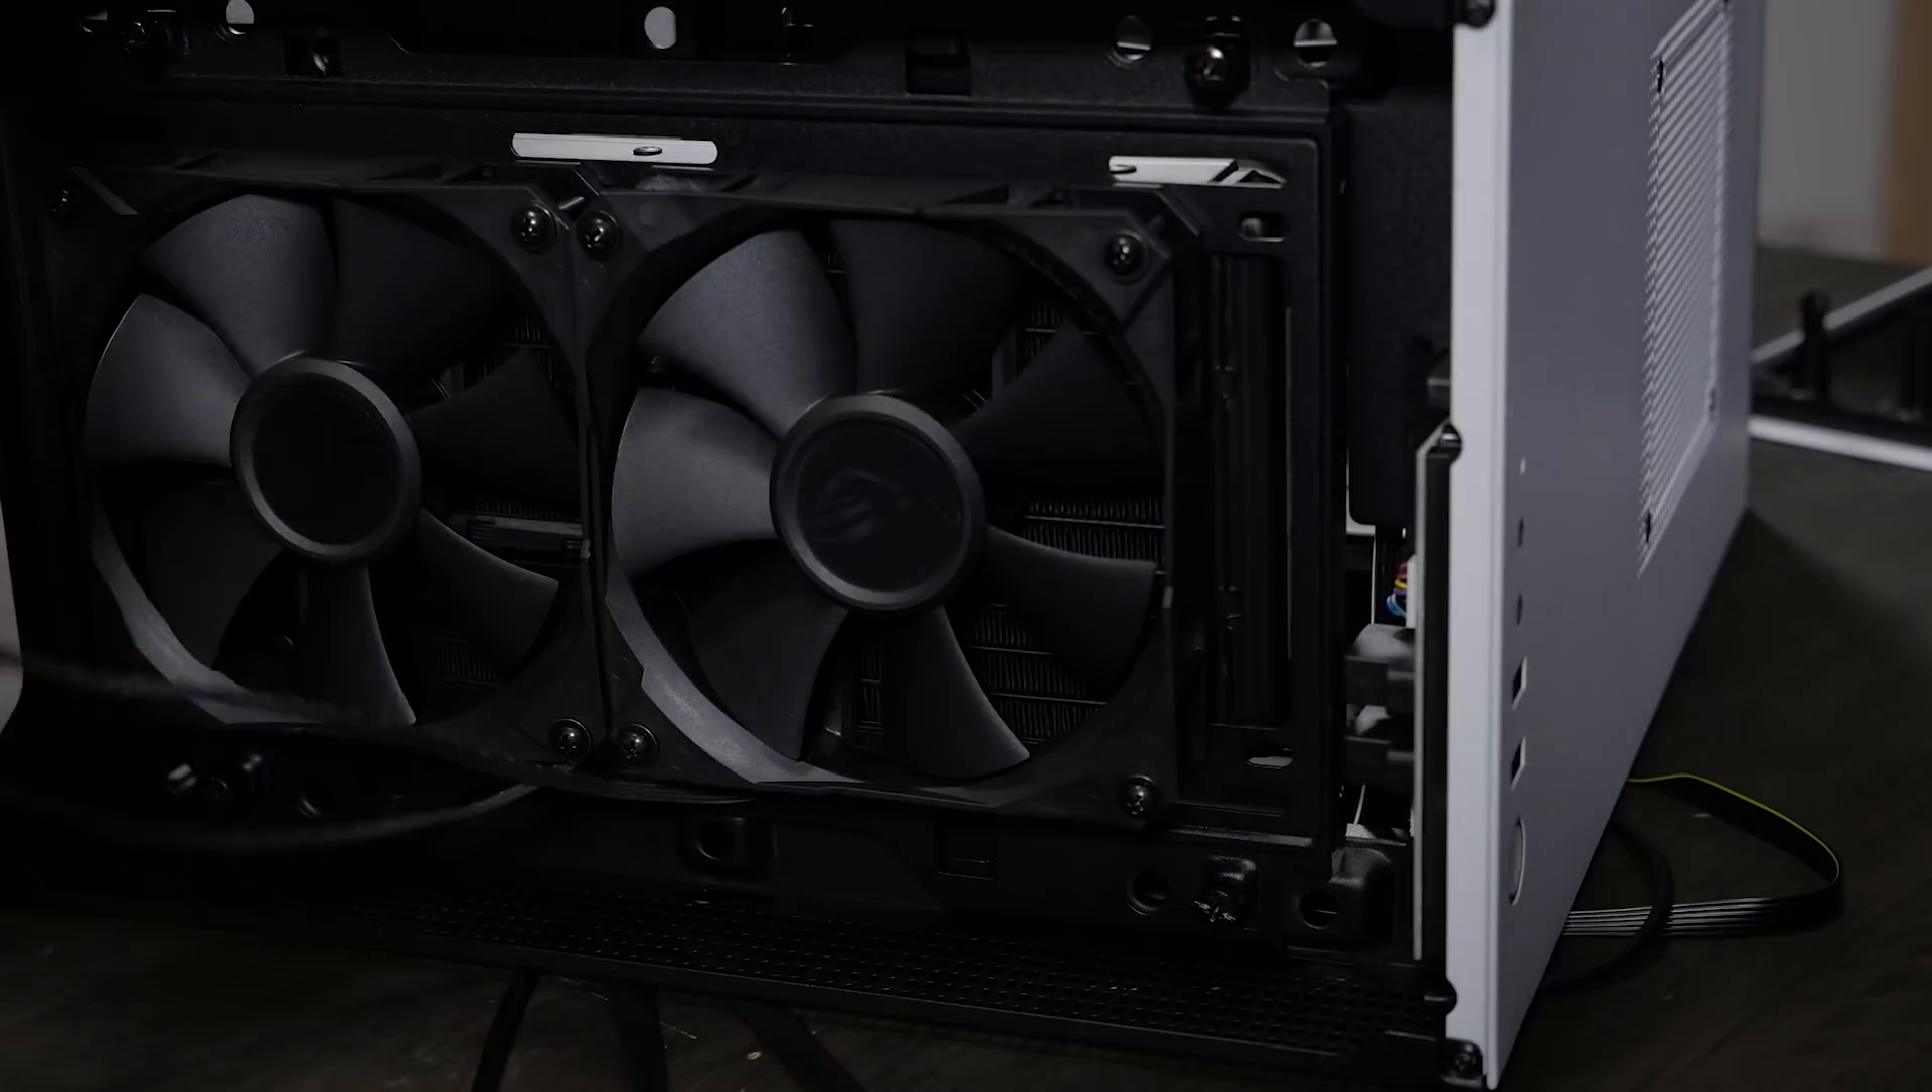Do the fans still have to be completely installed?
No.